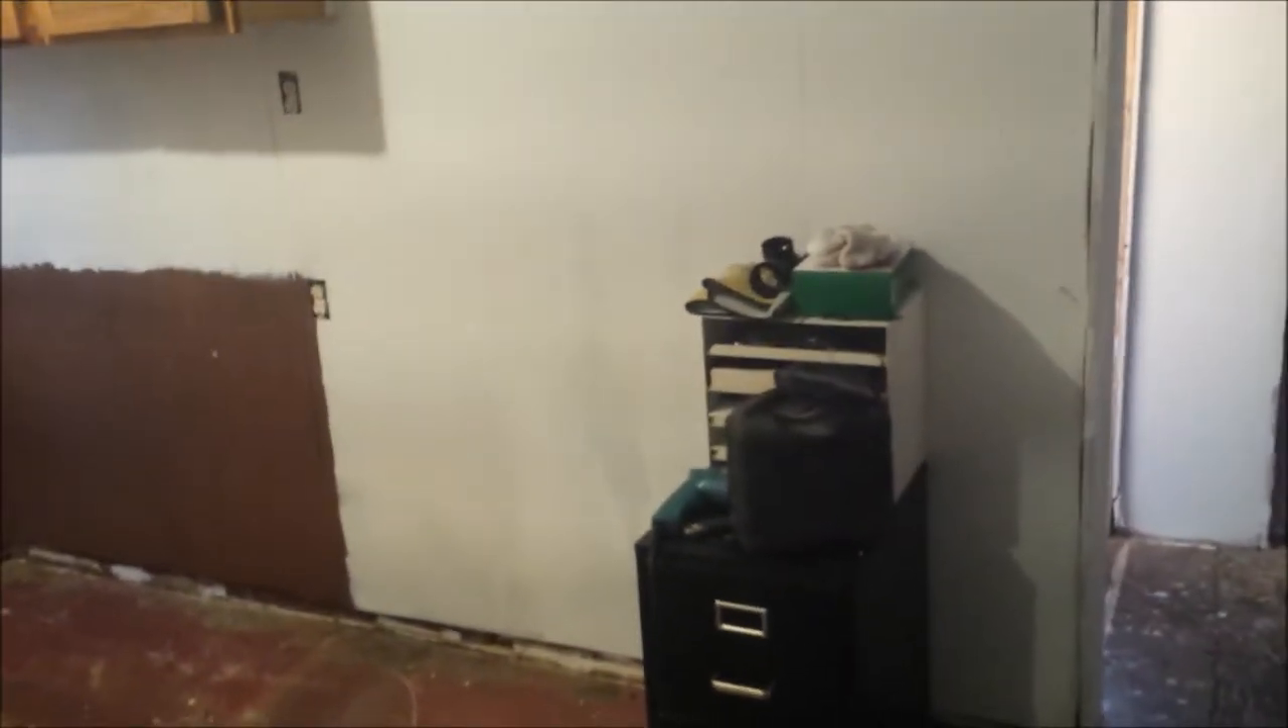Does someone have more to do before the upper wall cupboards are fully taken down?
Yes.